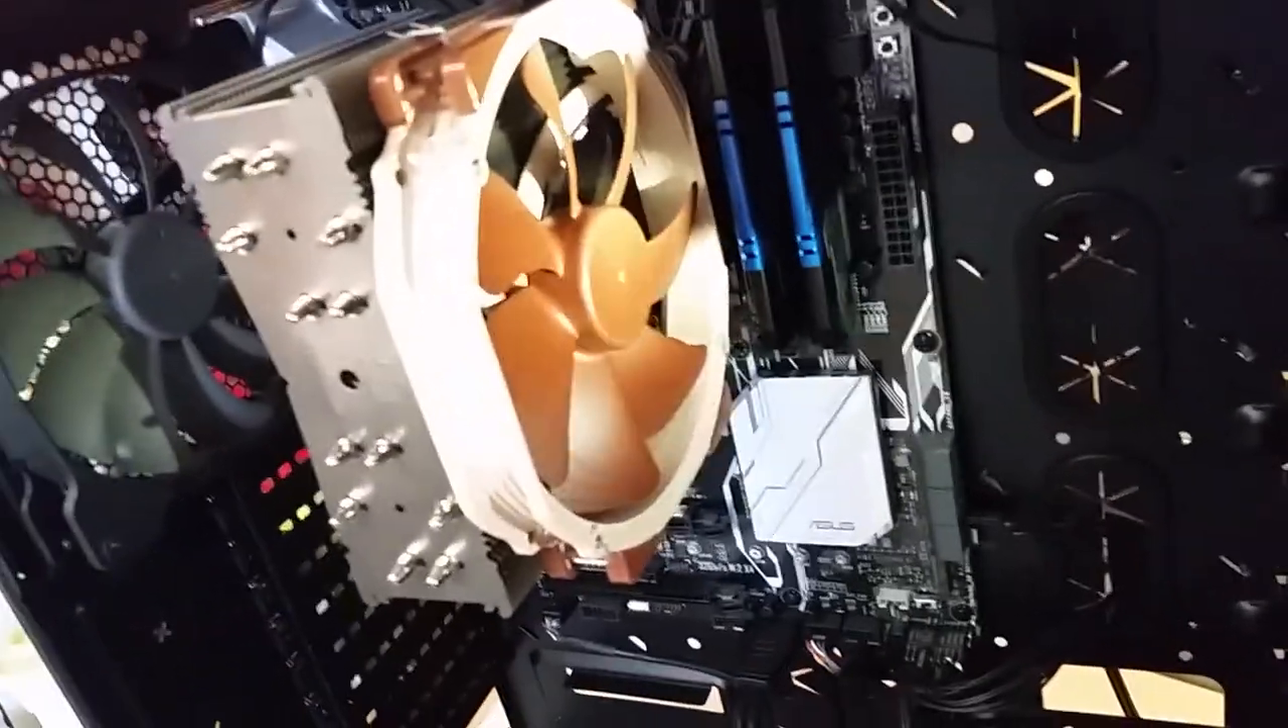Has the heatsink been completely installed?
Yes.